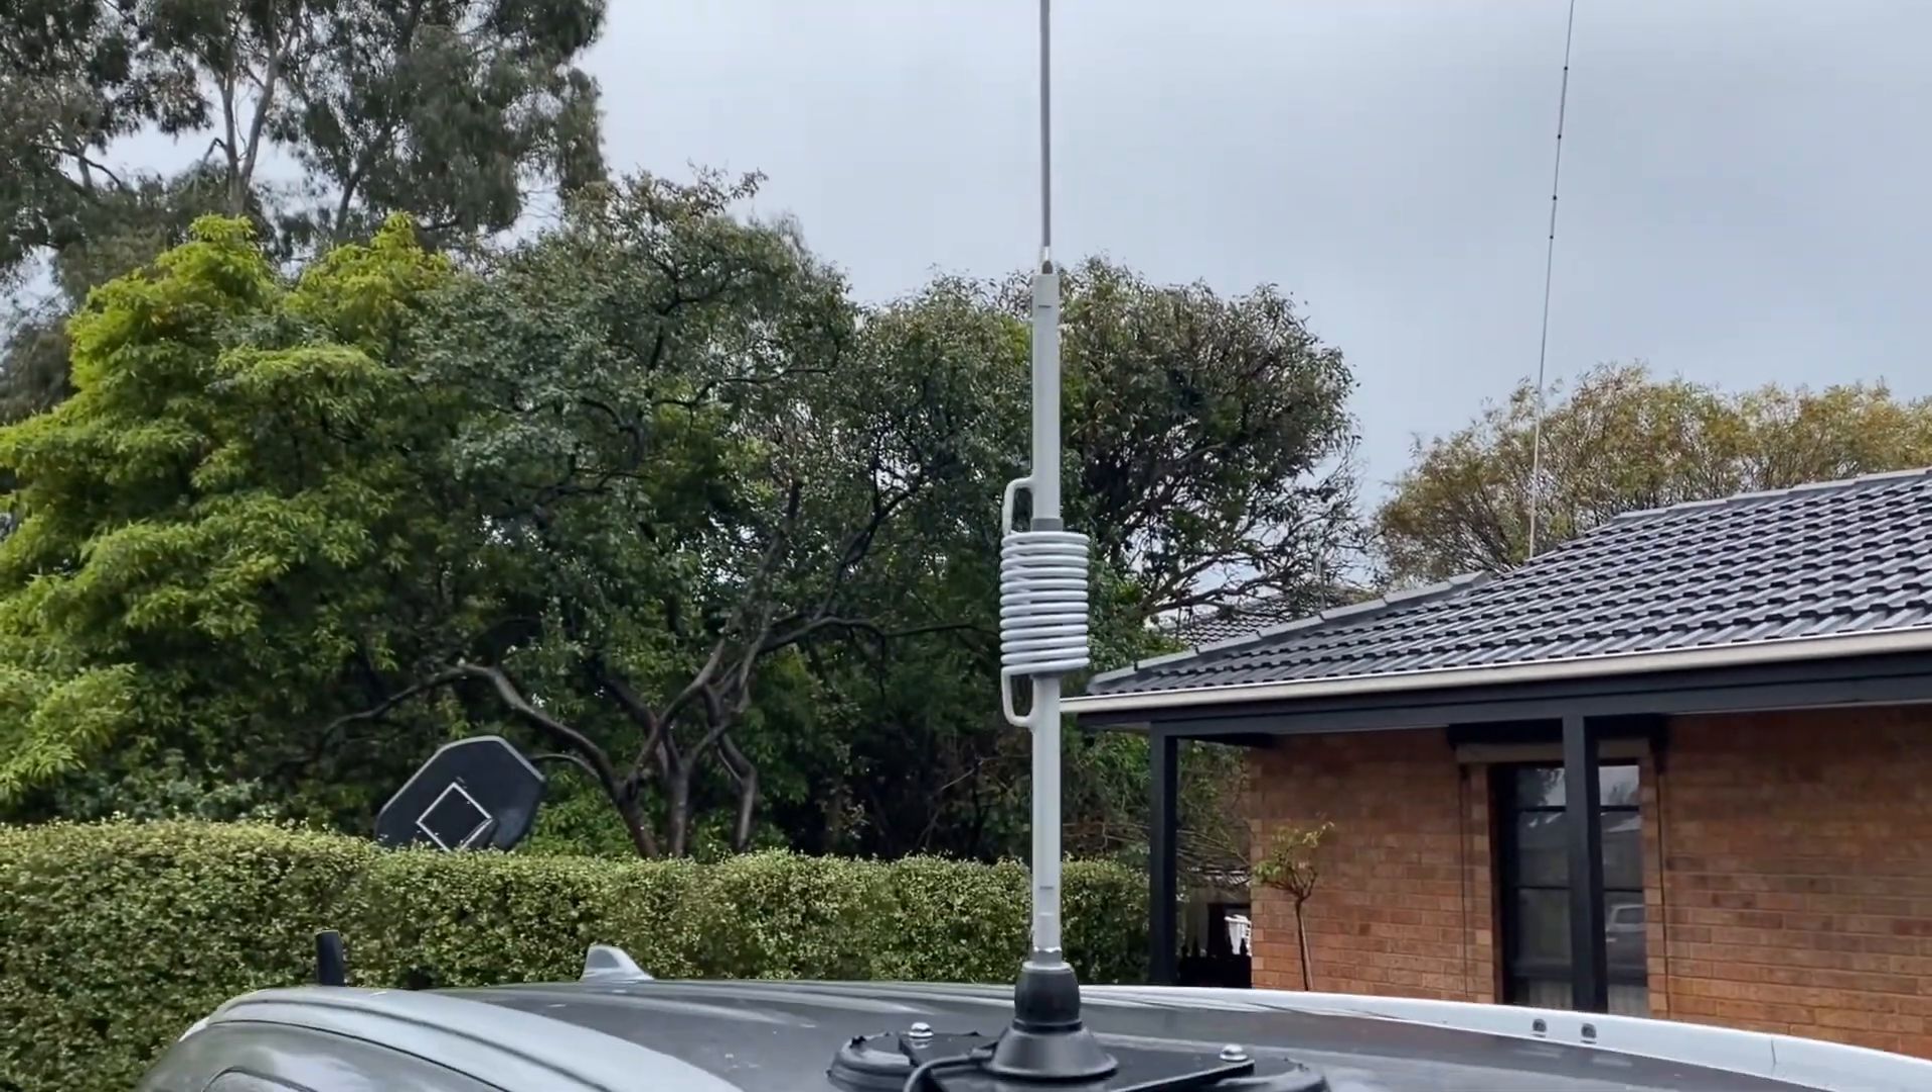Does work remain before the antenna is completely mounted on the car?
No.